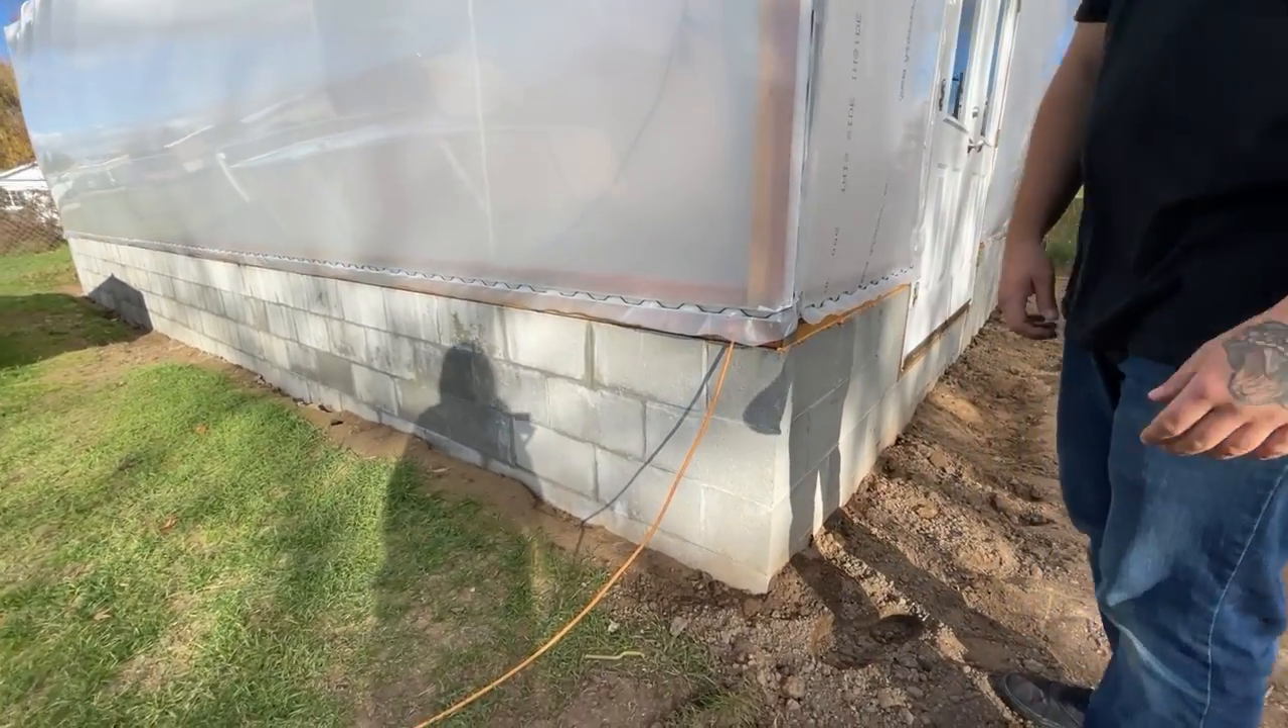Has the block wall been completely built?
Yes.